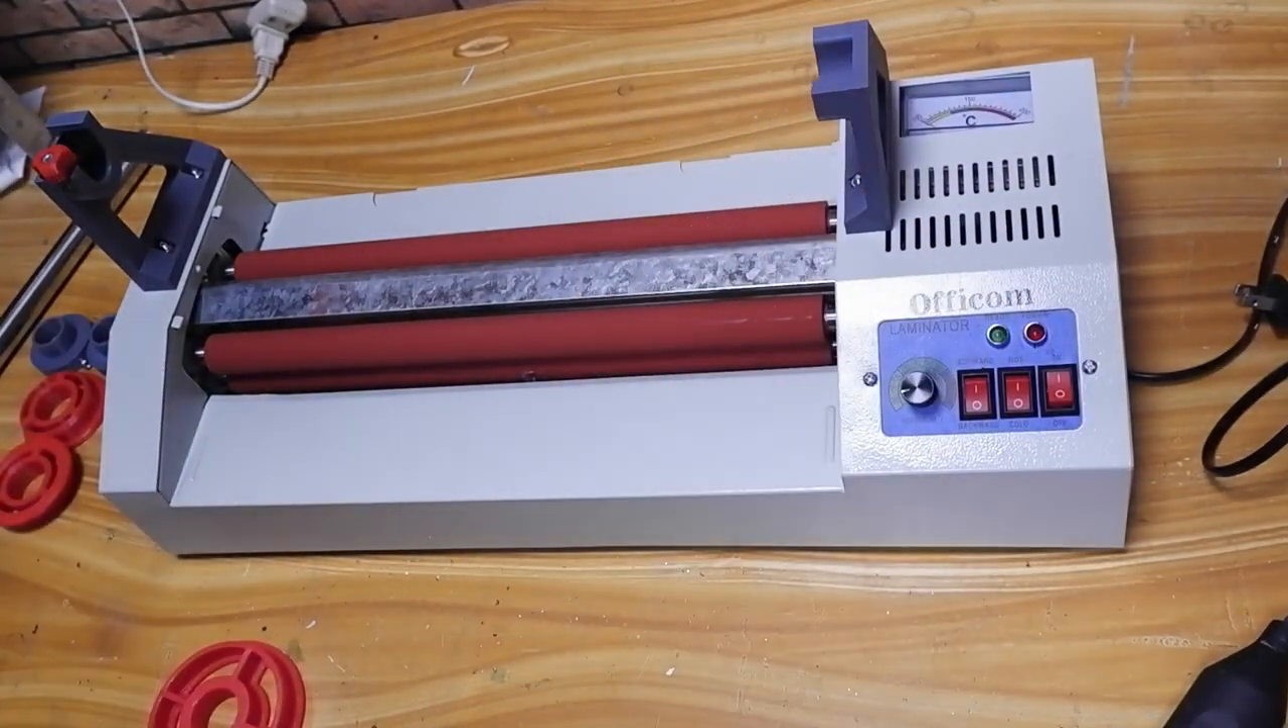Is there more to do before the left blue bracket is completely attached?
No.